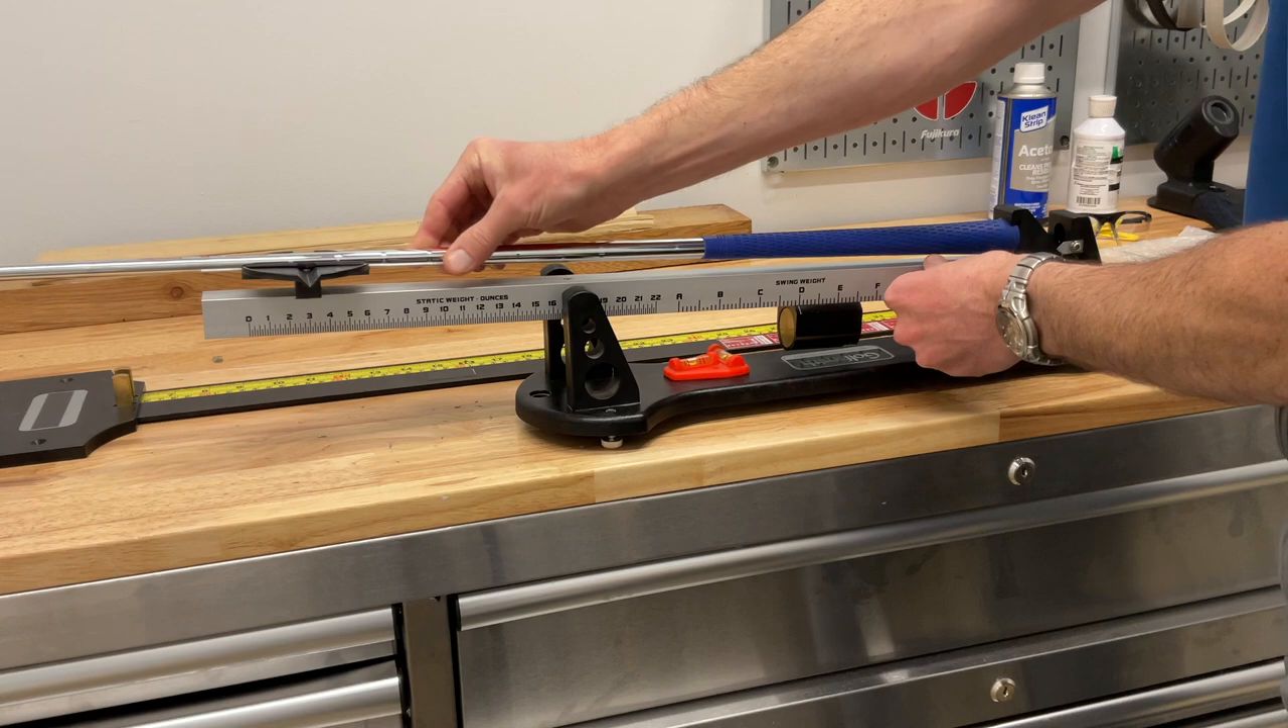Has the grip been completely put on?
Yes.